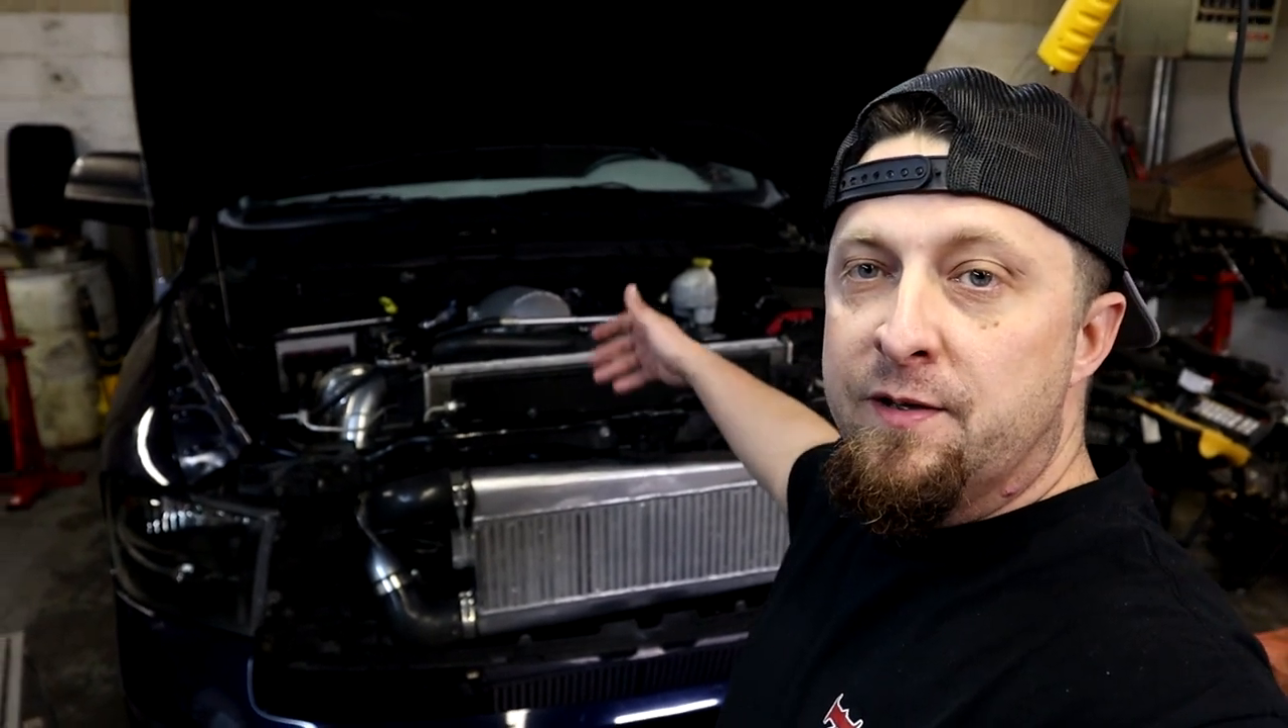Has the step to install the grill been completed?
No.